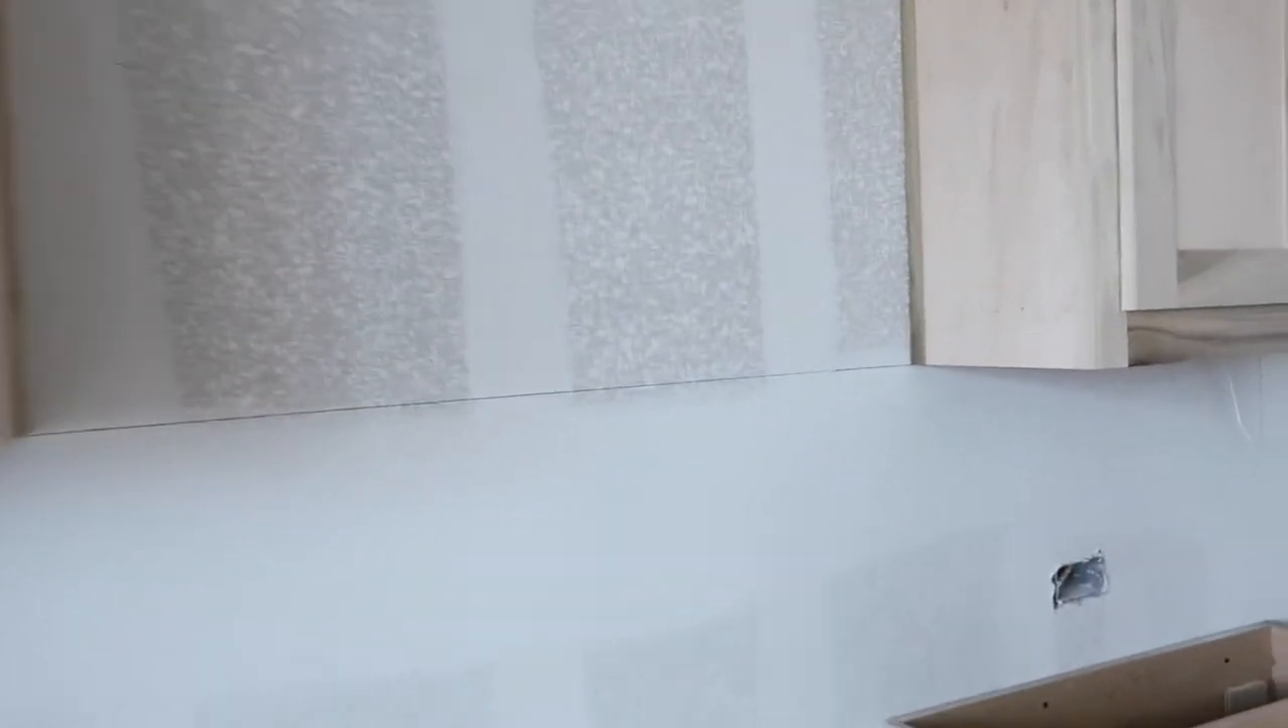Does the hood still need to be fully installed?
Yes.